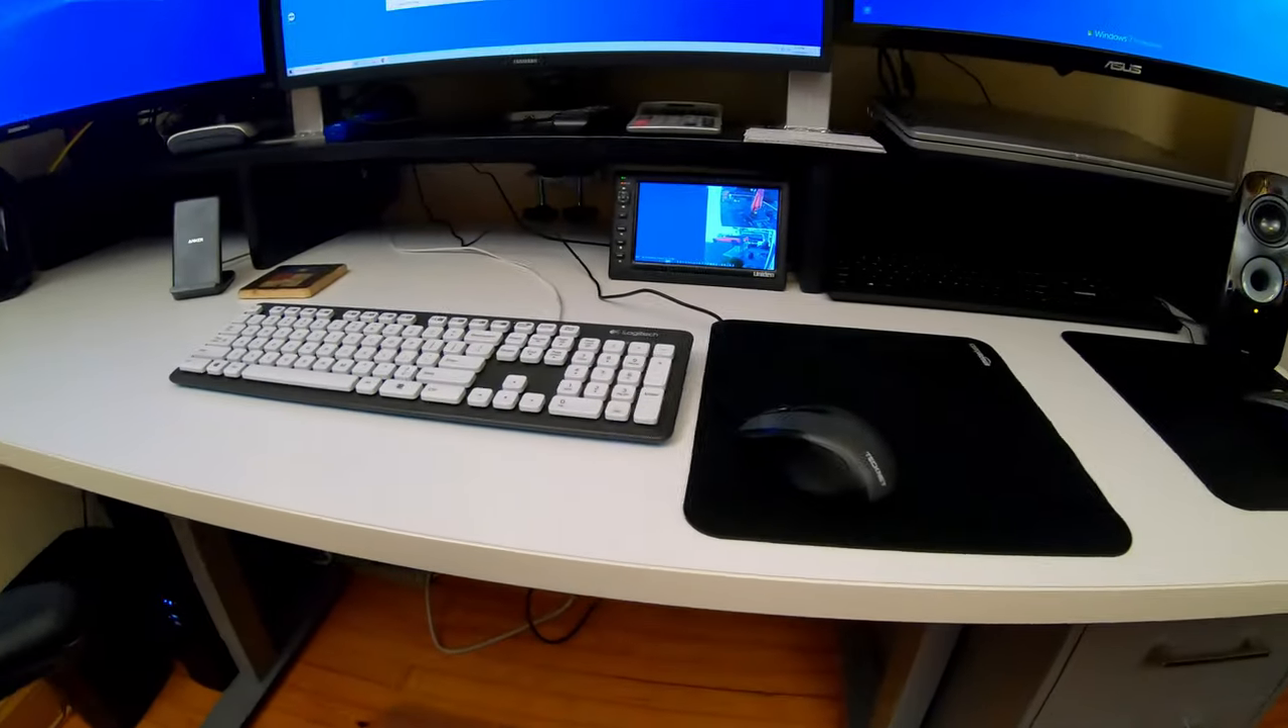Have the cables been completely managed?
No.